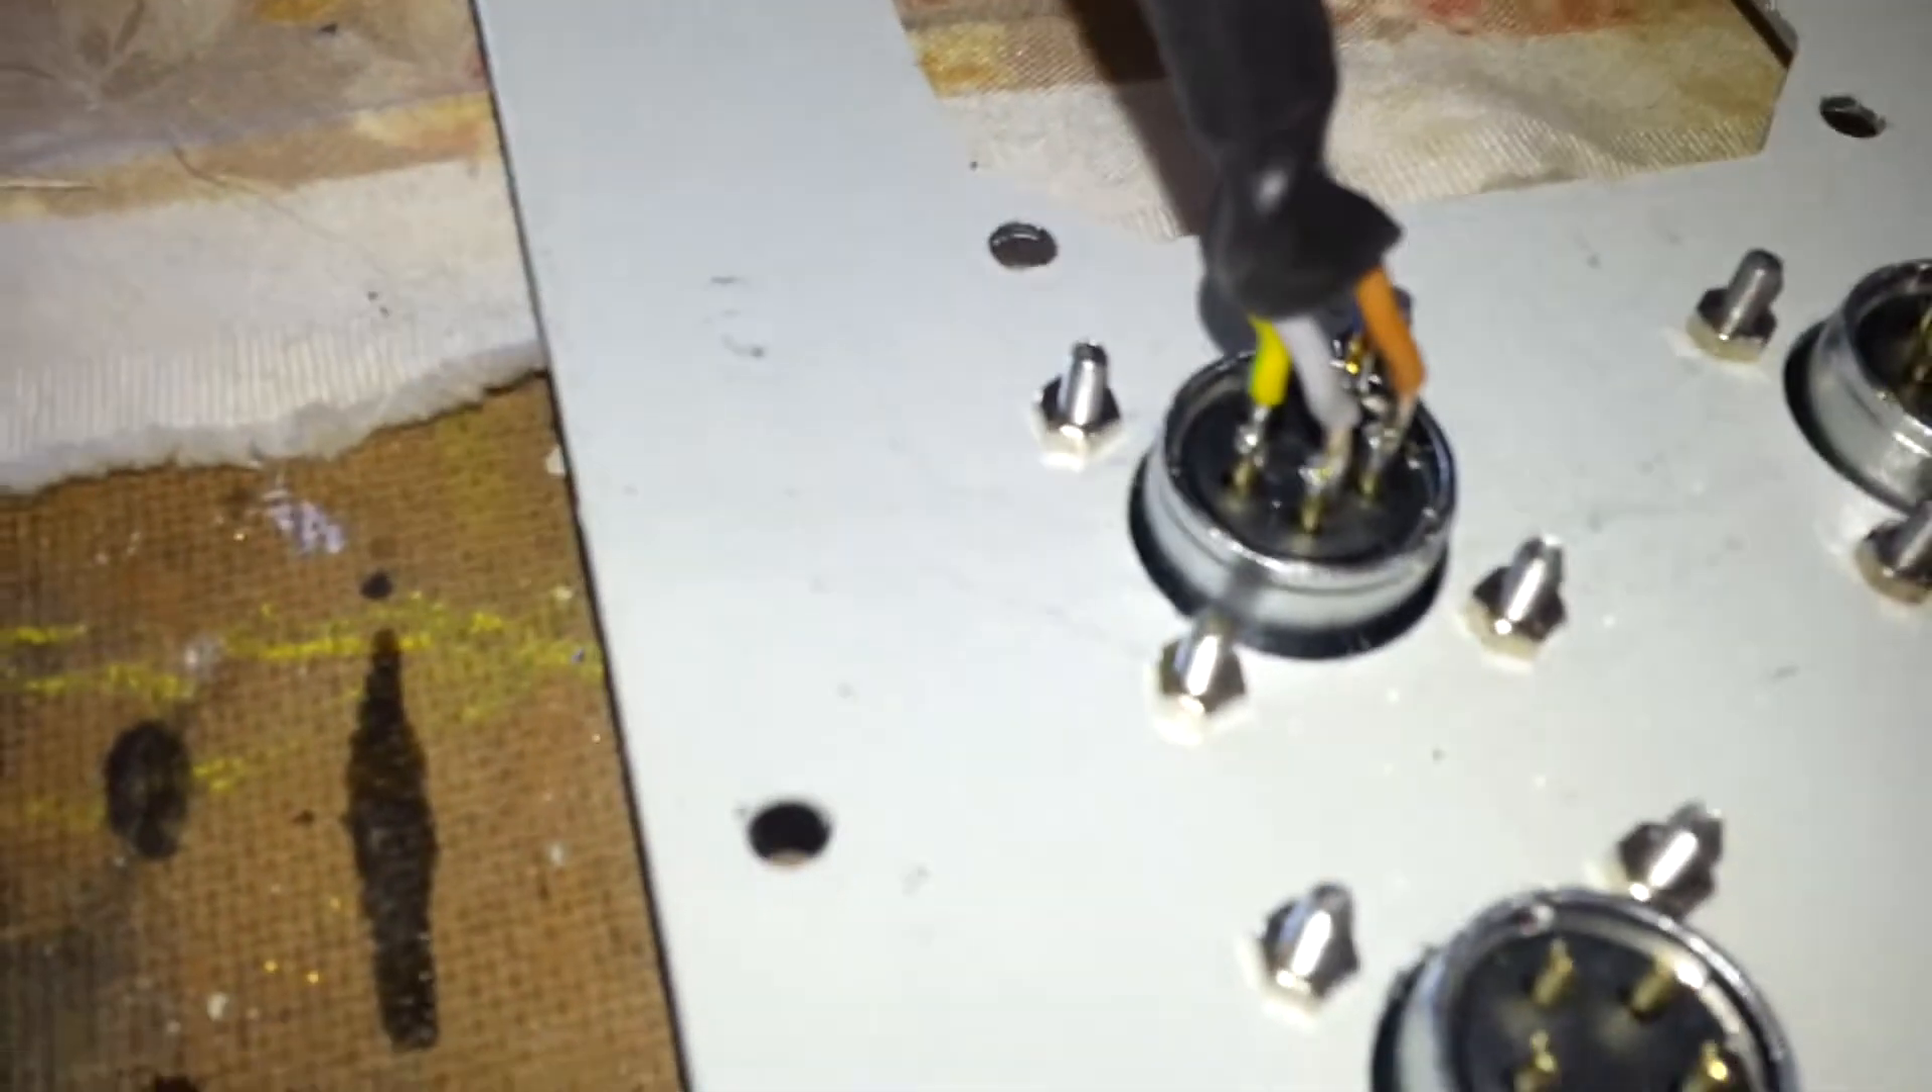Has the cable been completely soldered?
Yes.